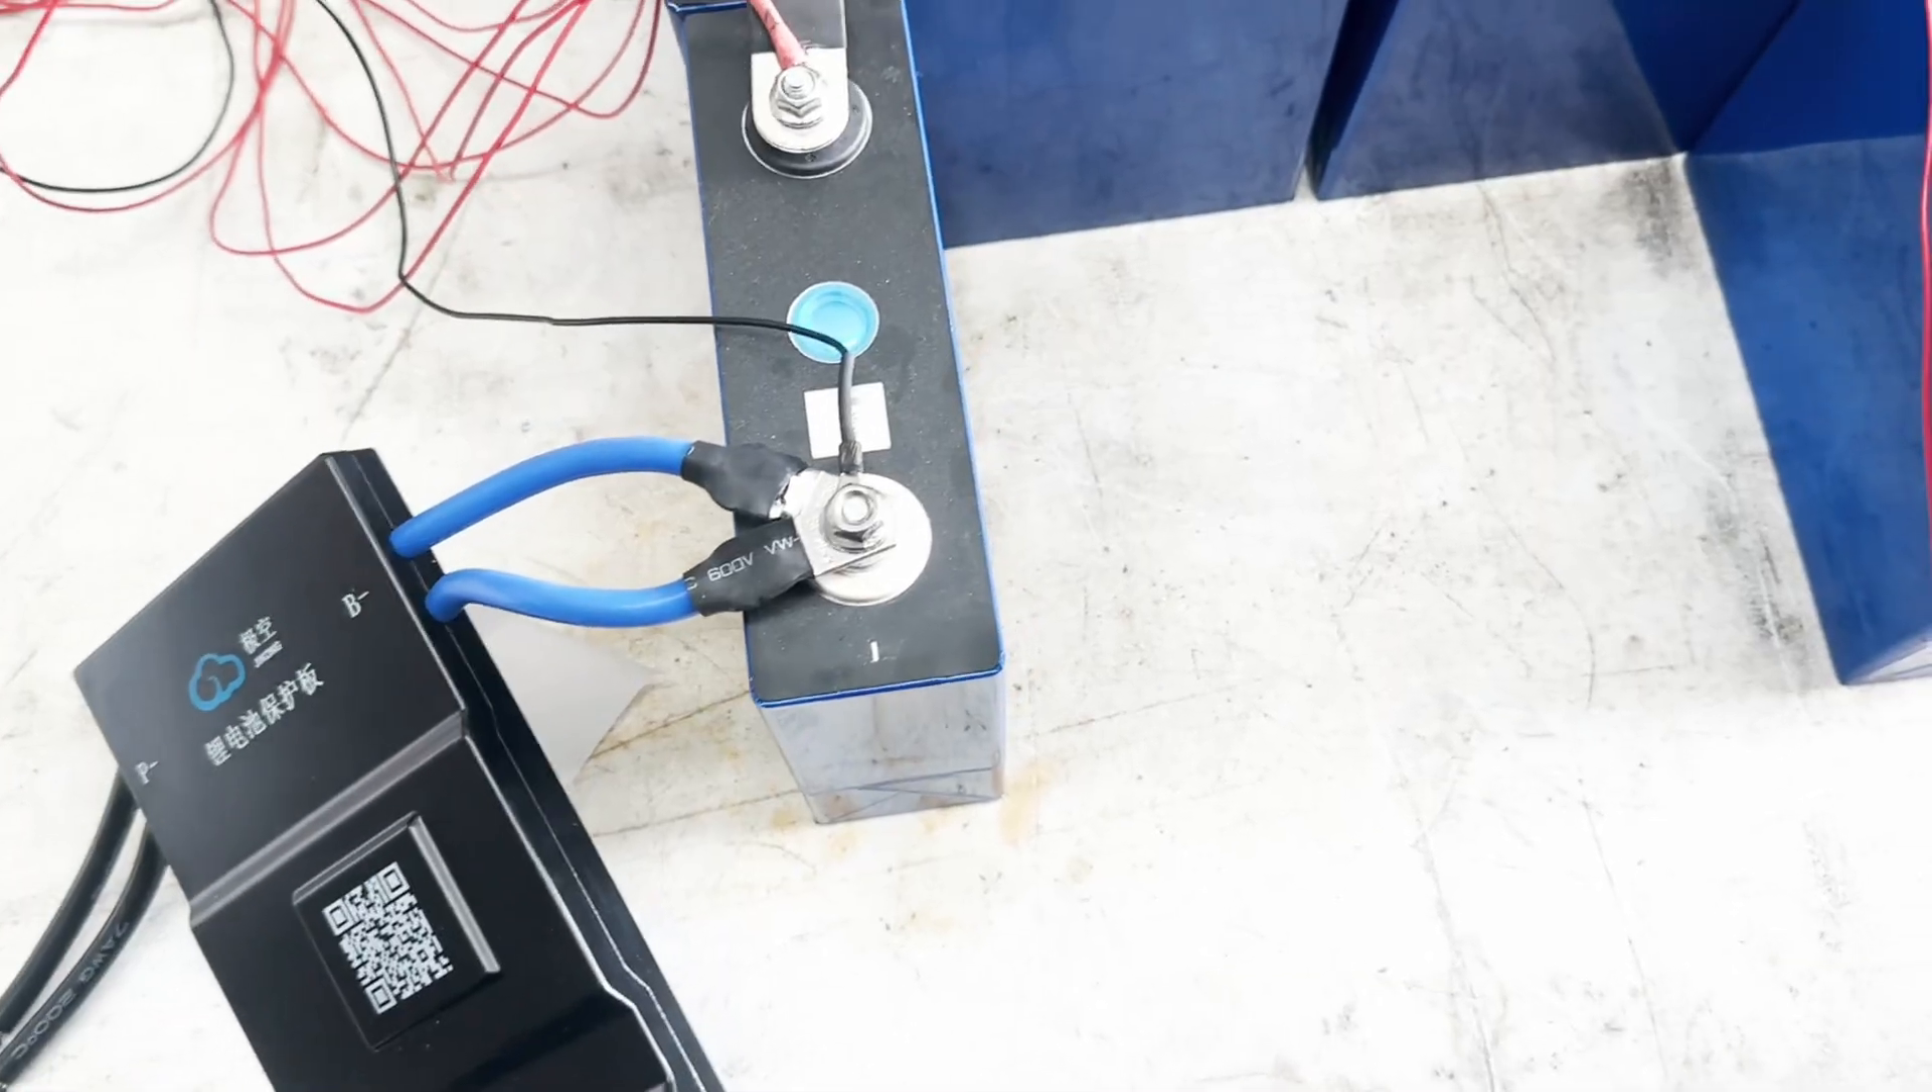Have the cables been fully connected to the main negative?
Yes.